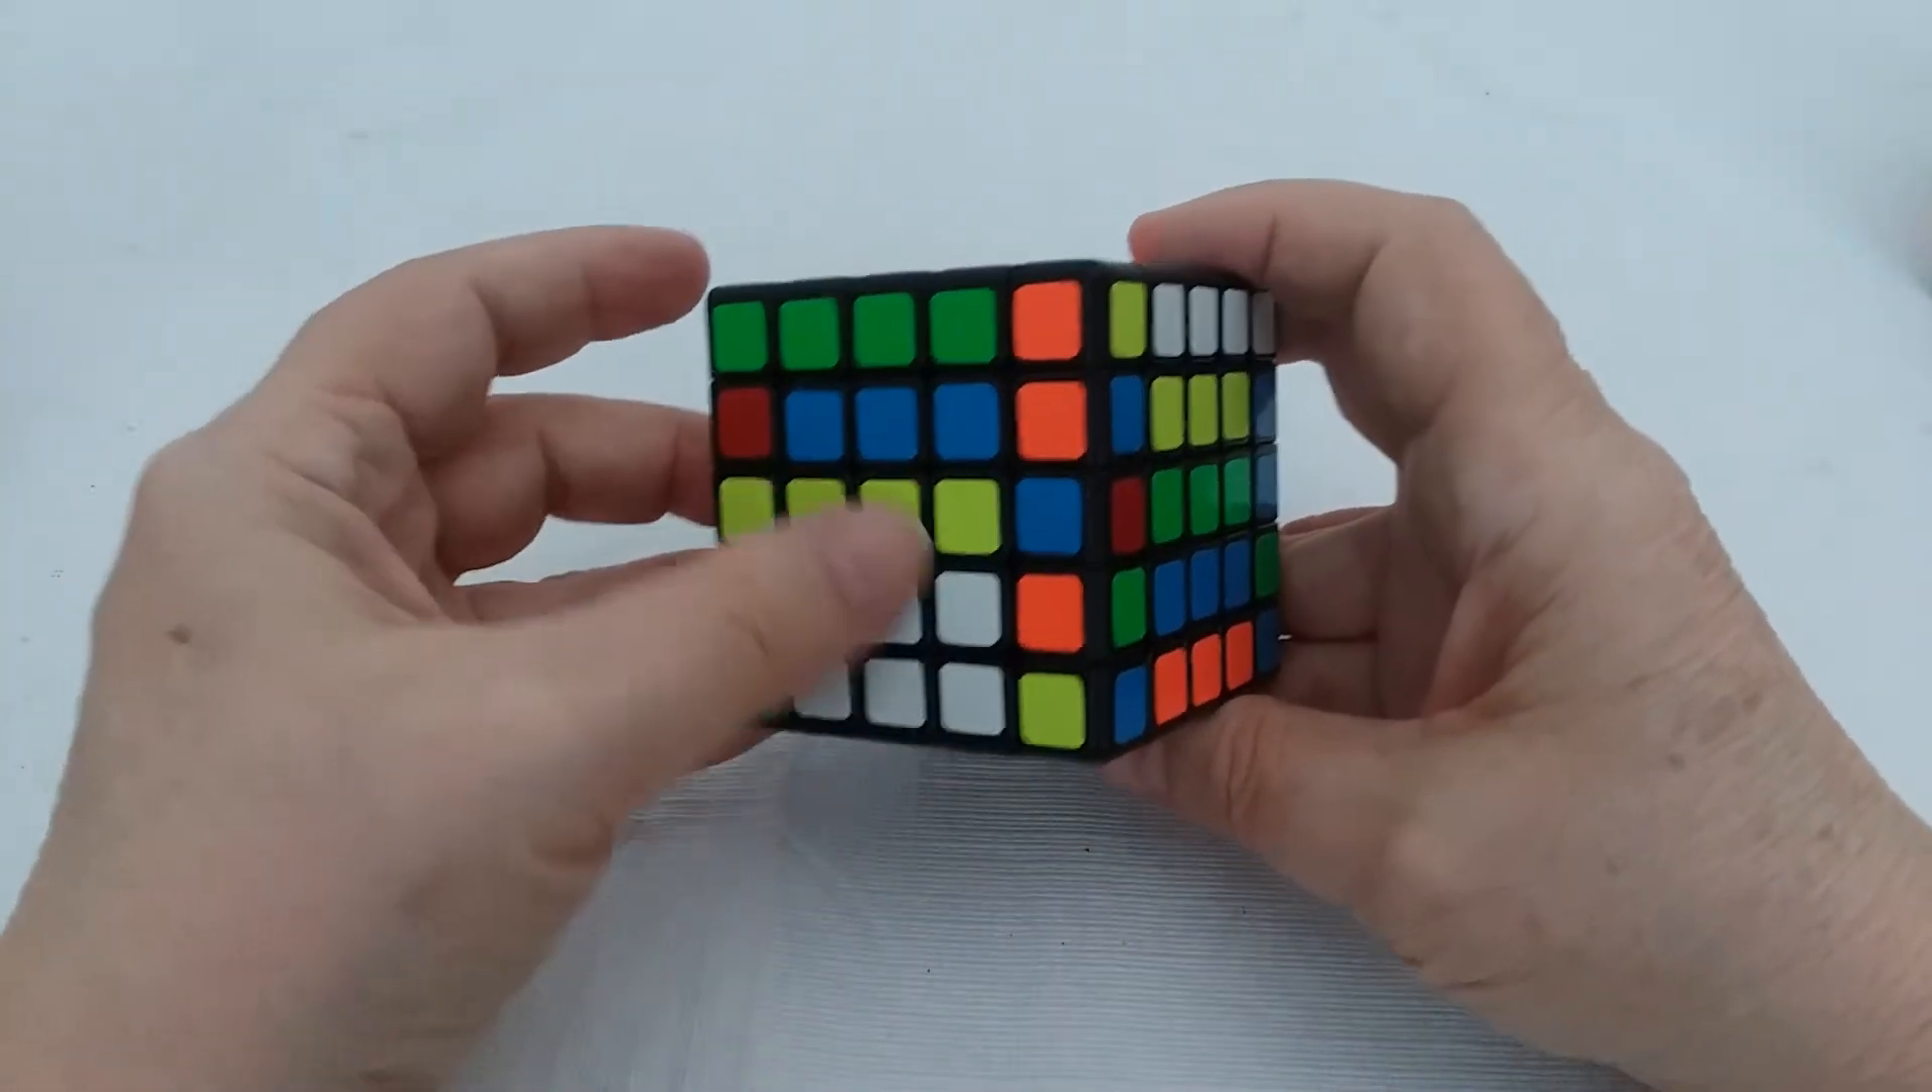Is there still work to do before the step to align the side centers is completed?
Yes.